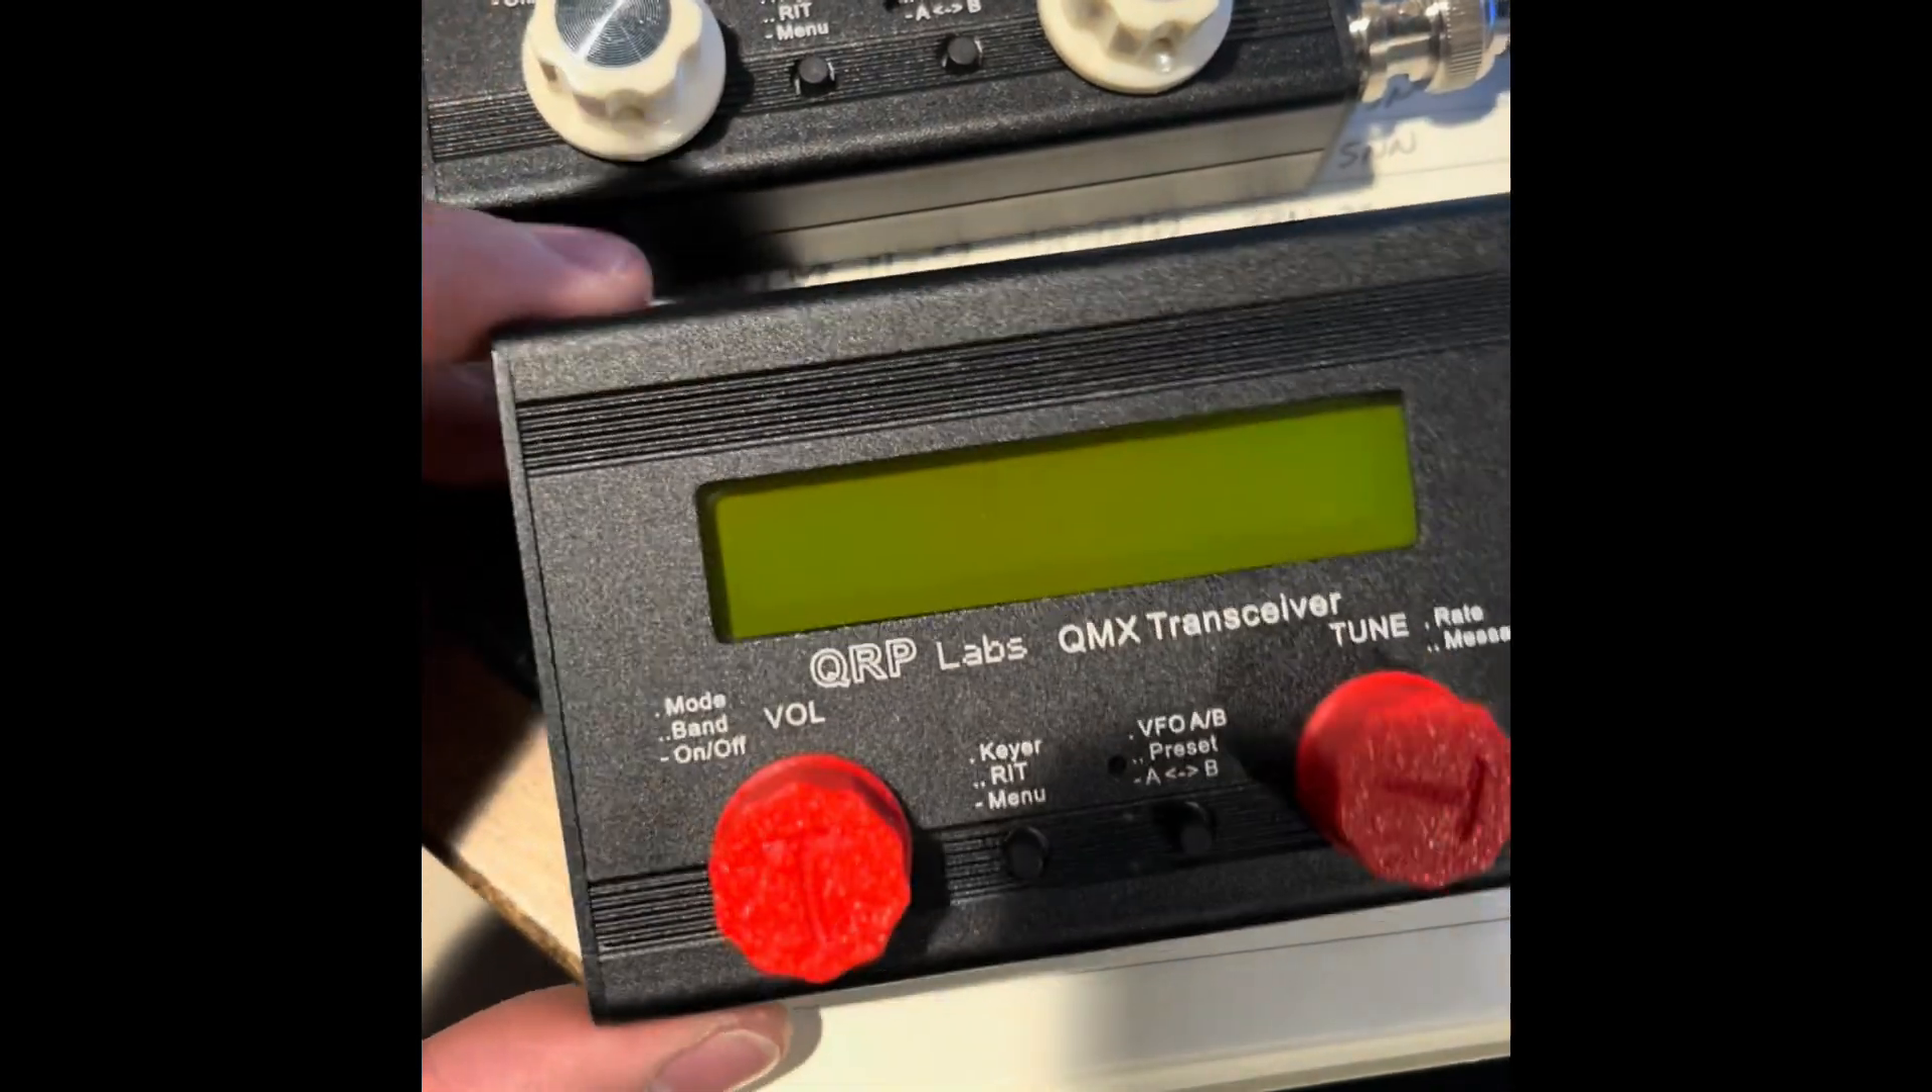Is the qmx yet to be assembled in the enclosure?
No.